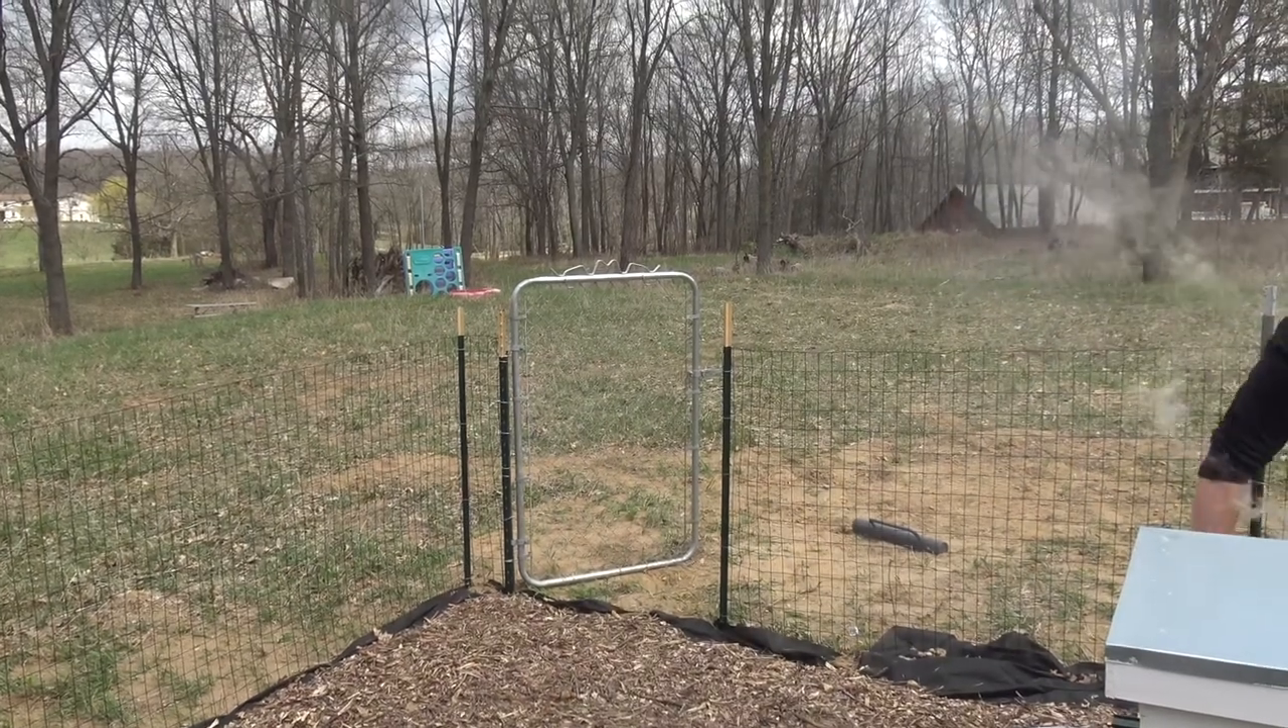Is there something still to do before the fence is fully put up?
No.